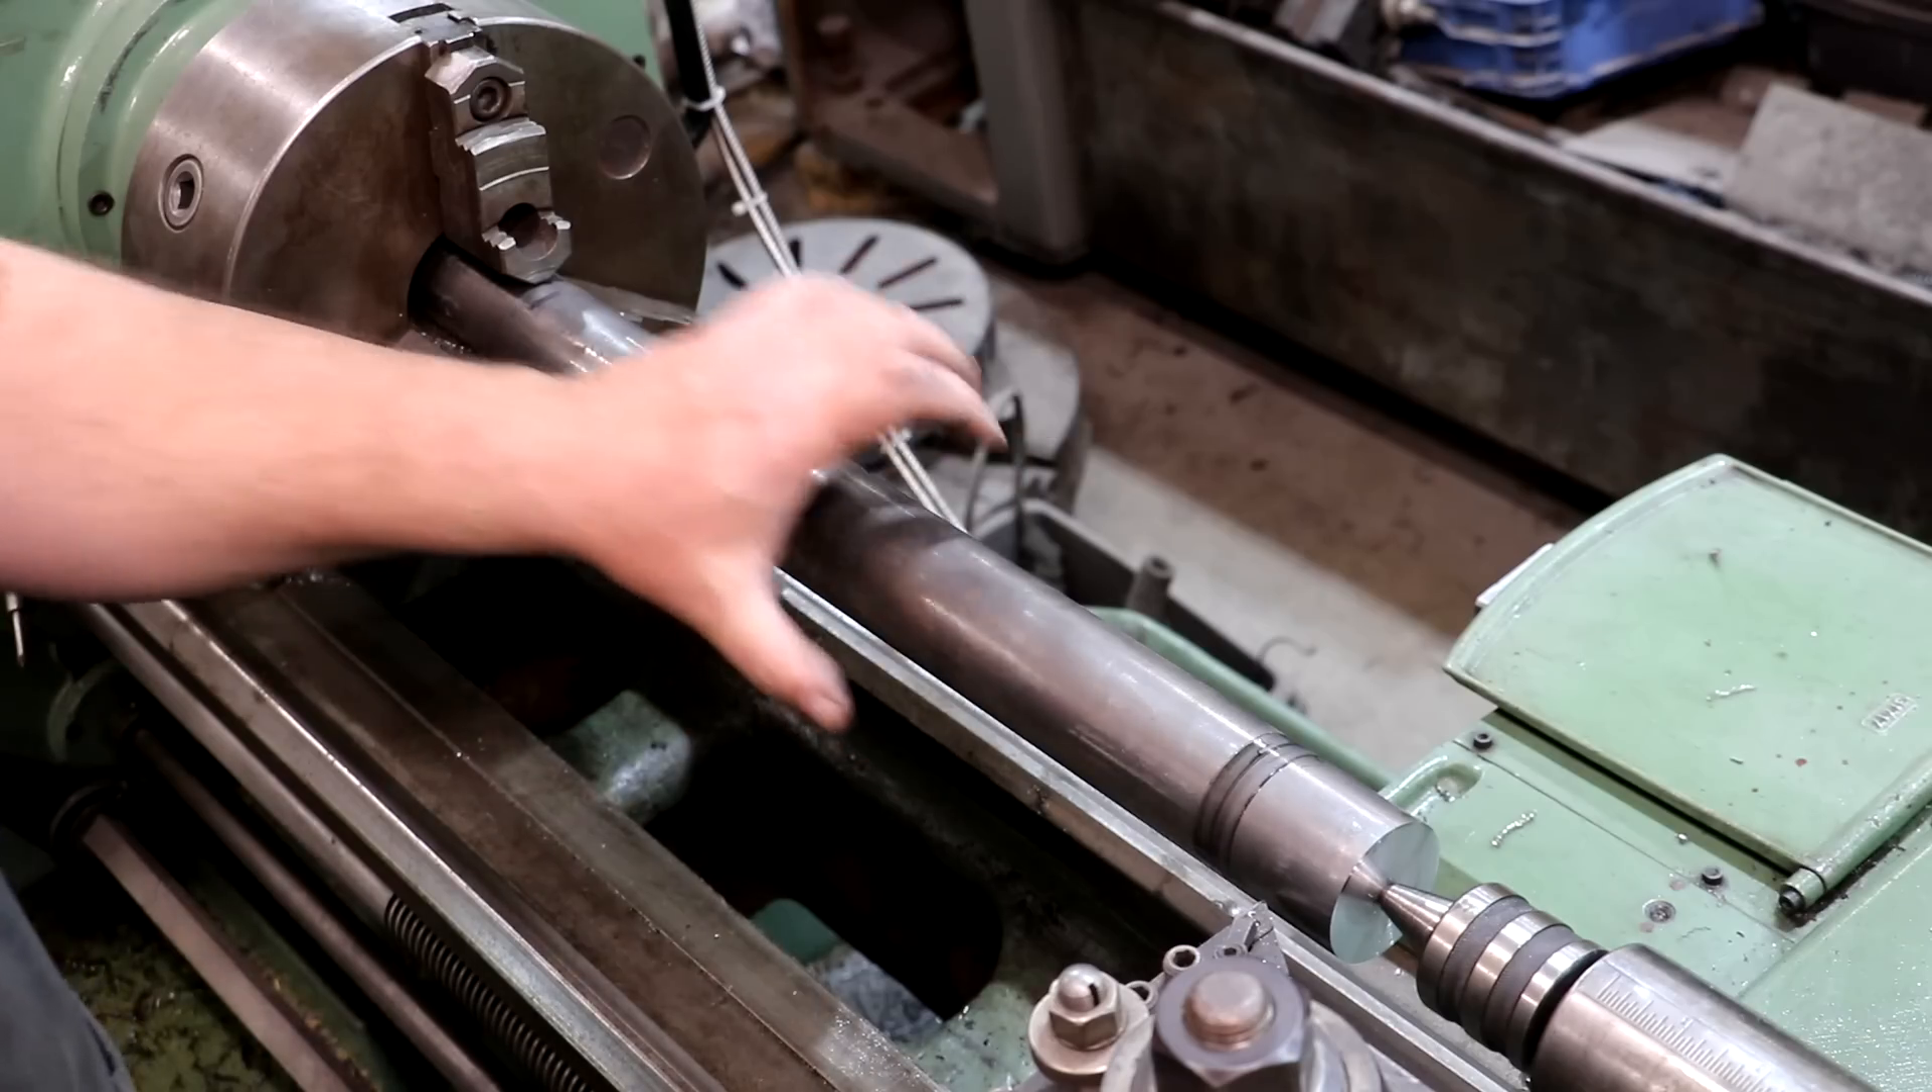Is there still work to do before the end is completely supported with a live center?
No.